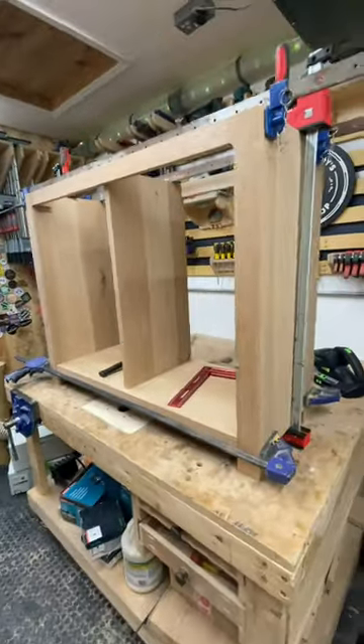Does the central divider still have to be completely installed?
No.